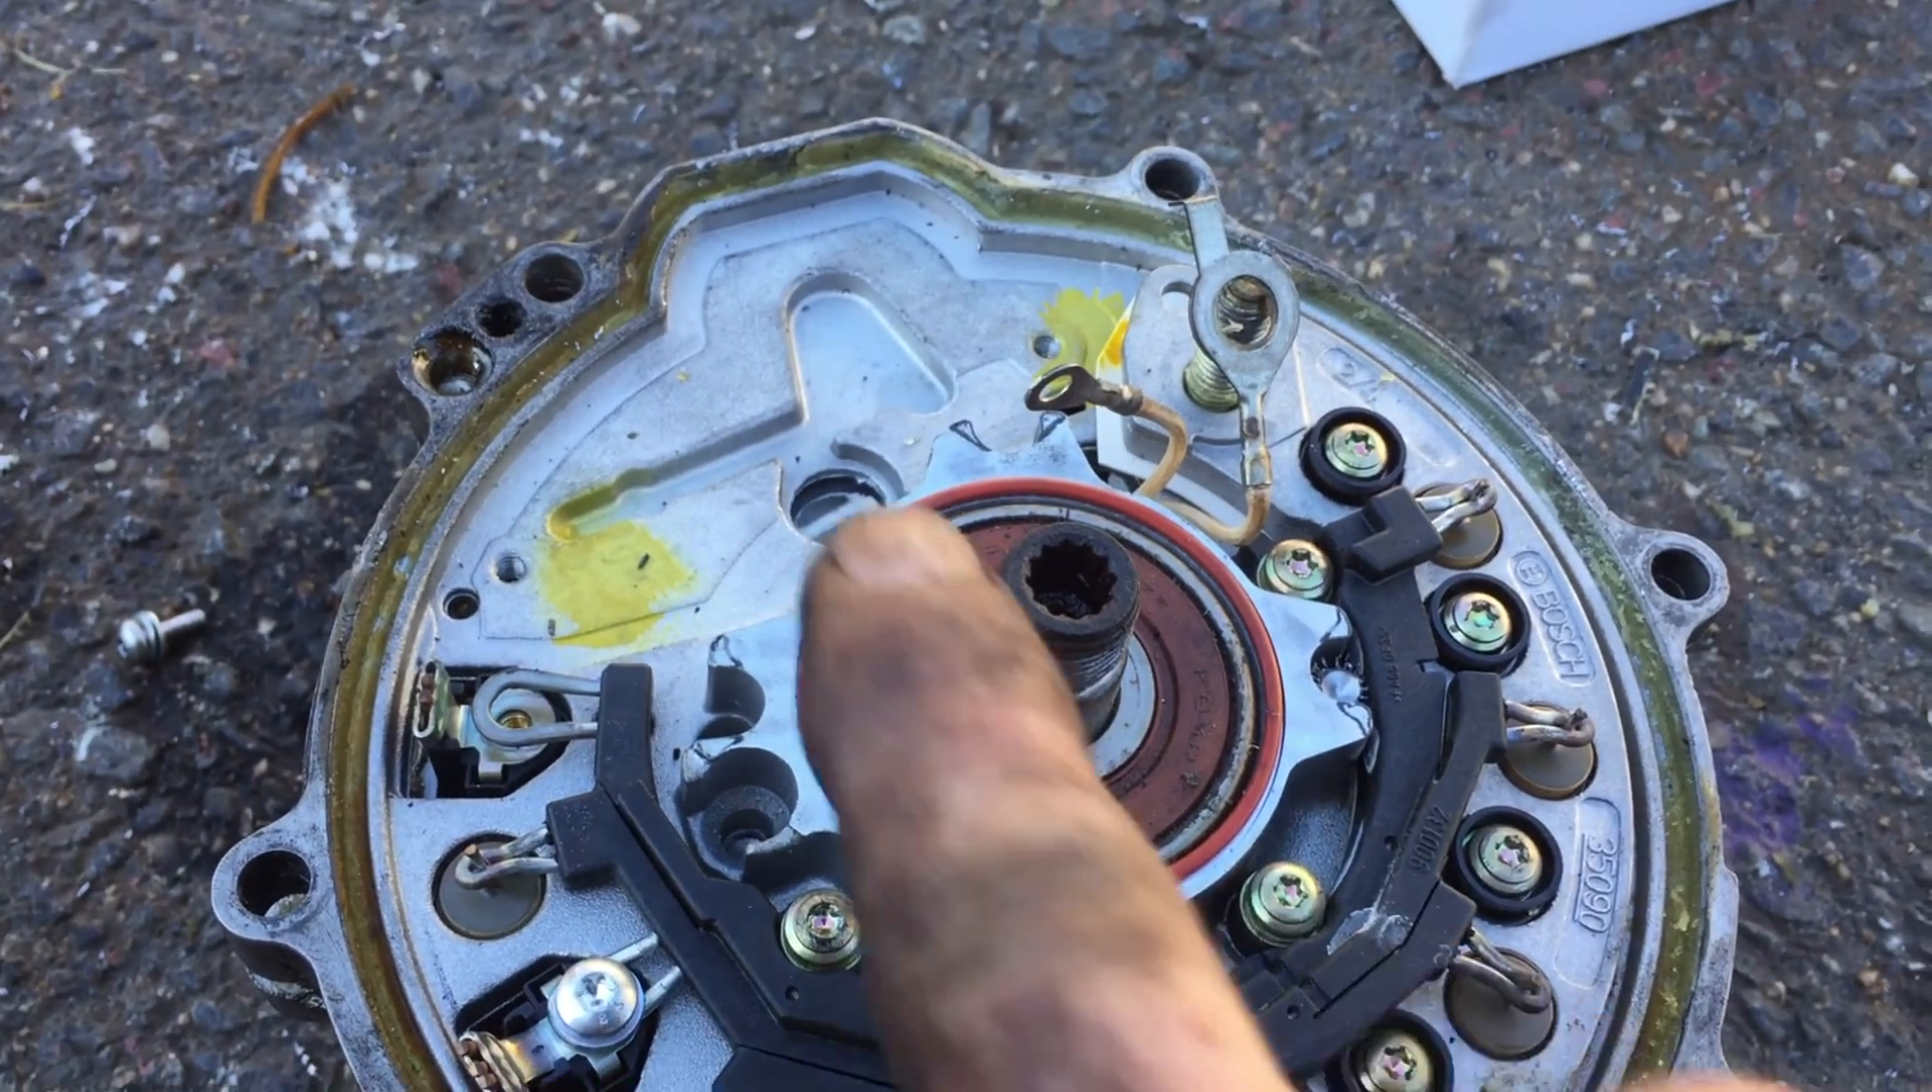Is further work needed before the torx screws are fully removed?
Yes.